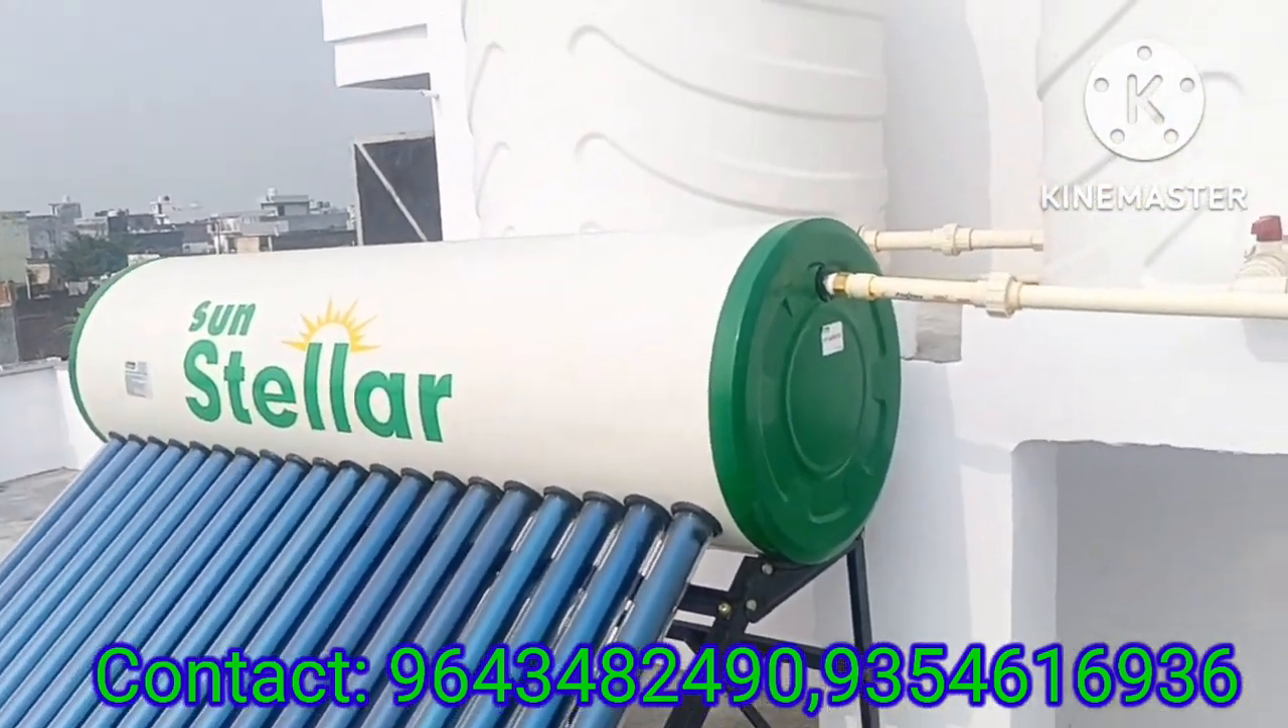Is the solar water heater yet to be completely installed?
No.